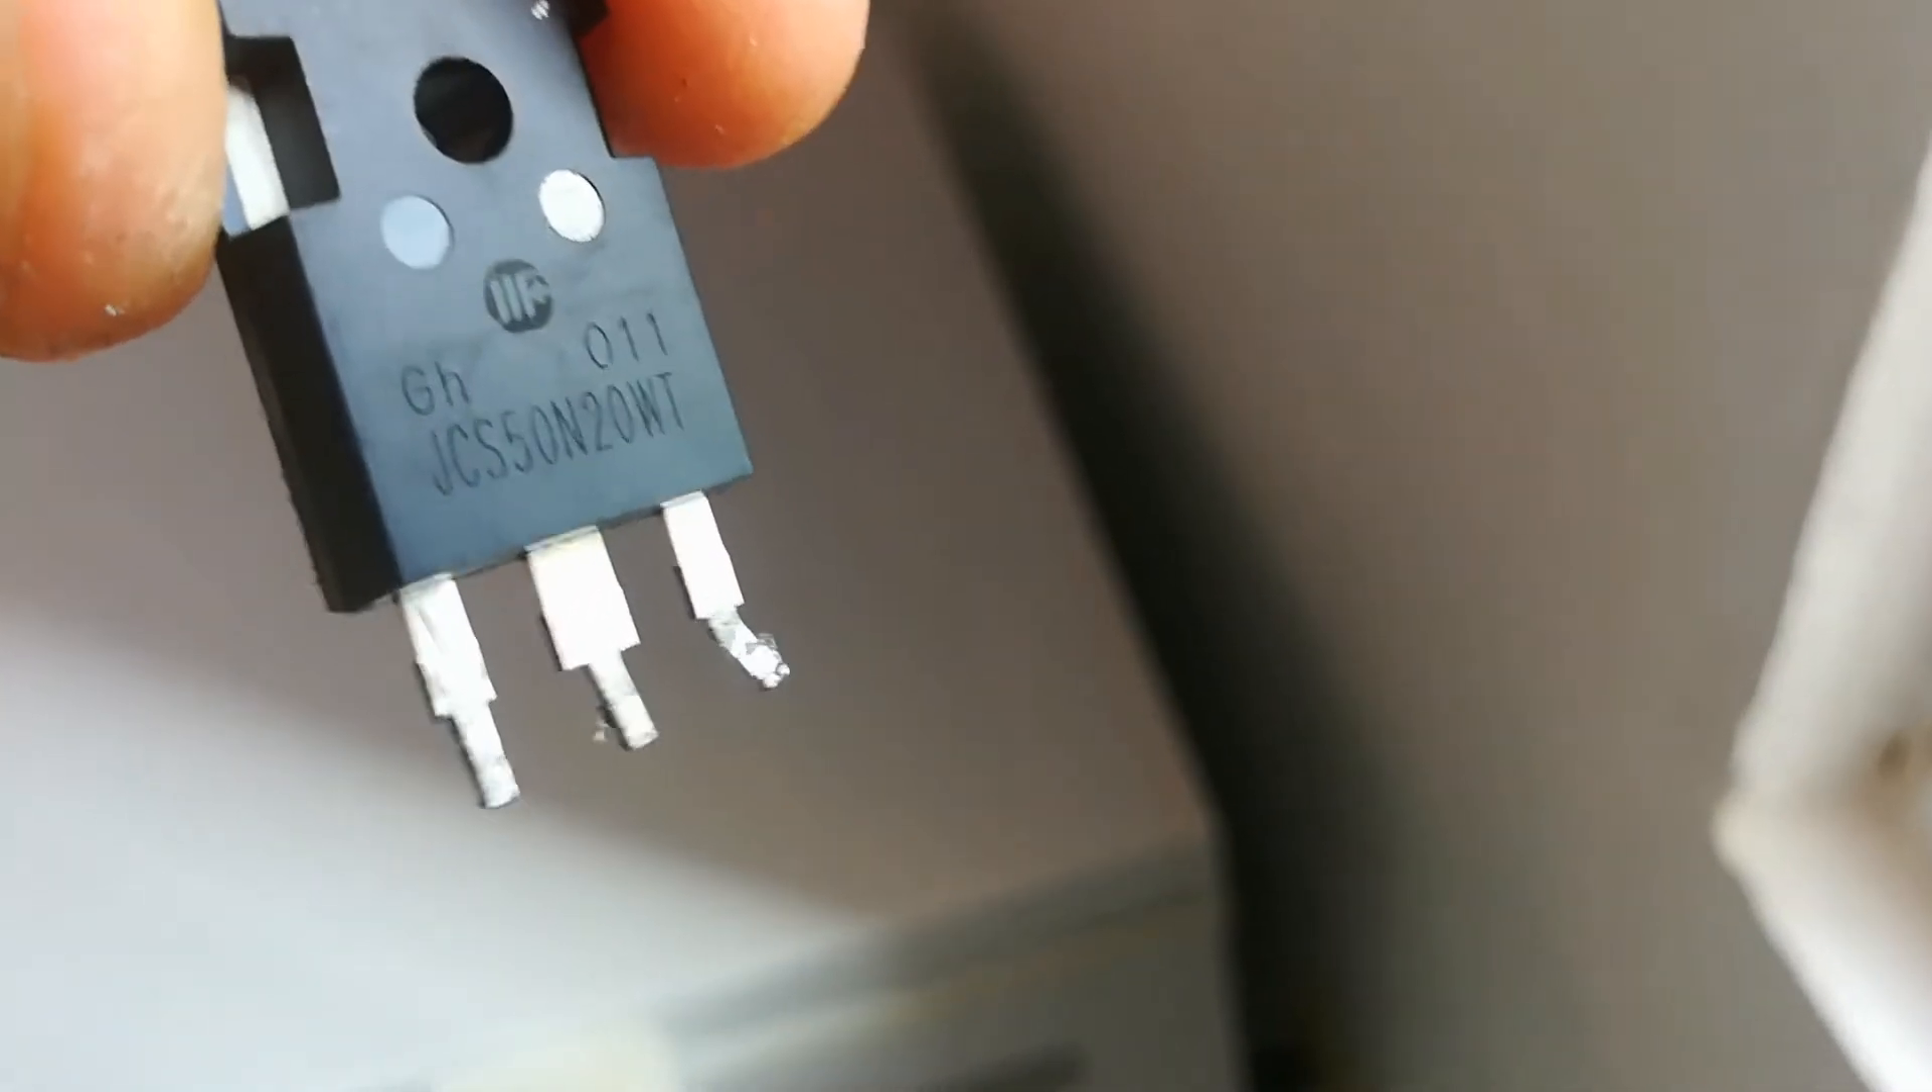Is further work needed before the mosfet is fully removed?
No.